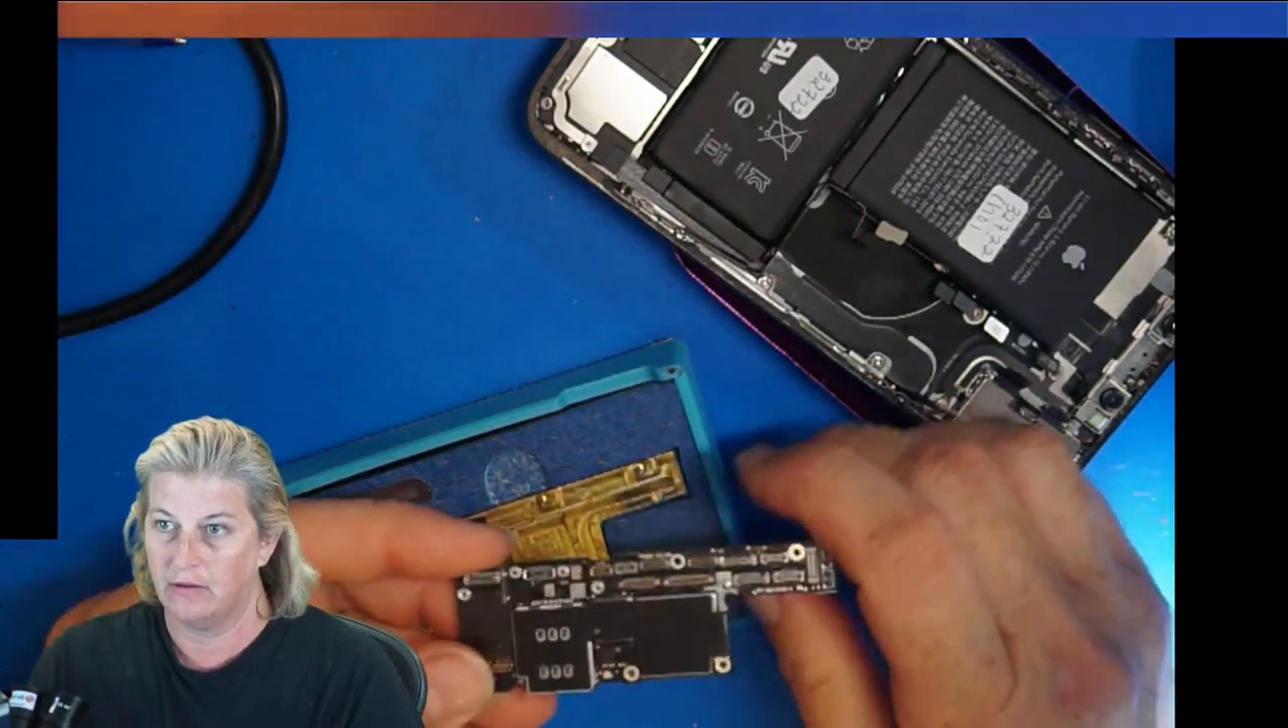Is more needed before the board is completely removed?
No.